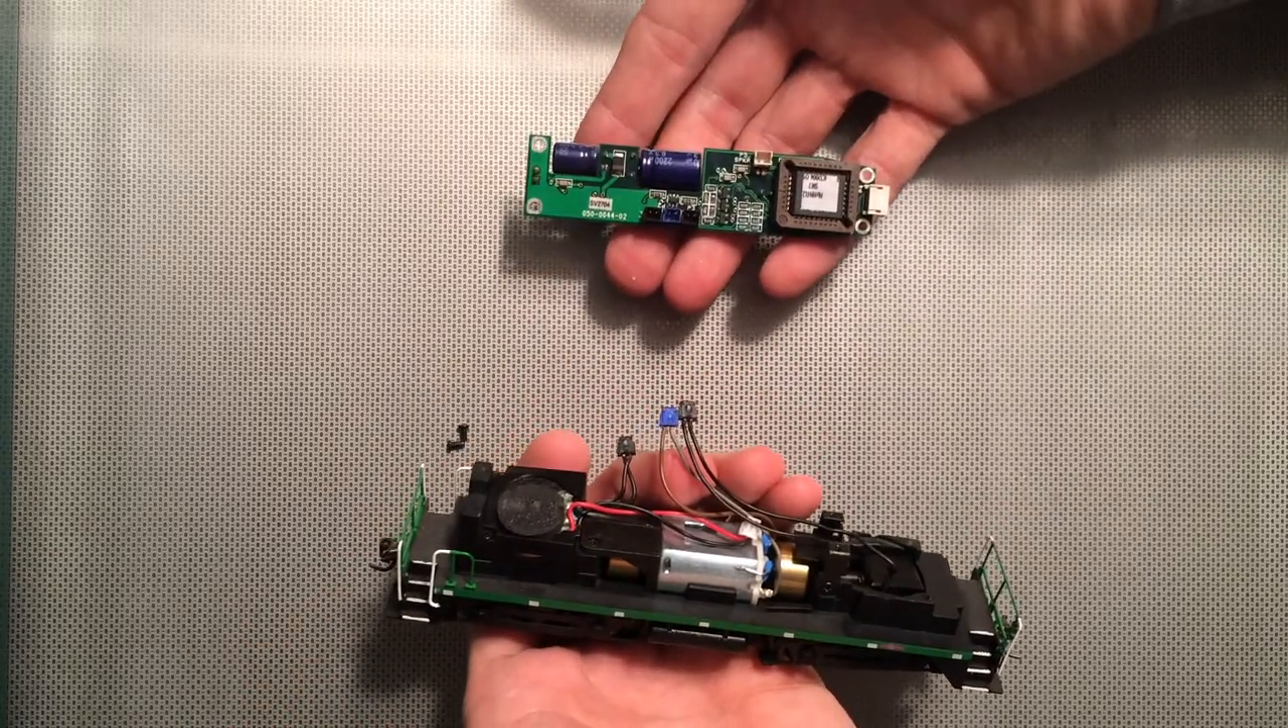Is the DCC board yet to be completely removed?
No.